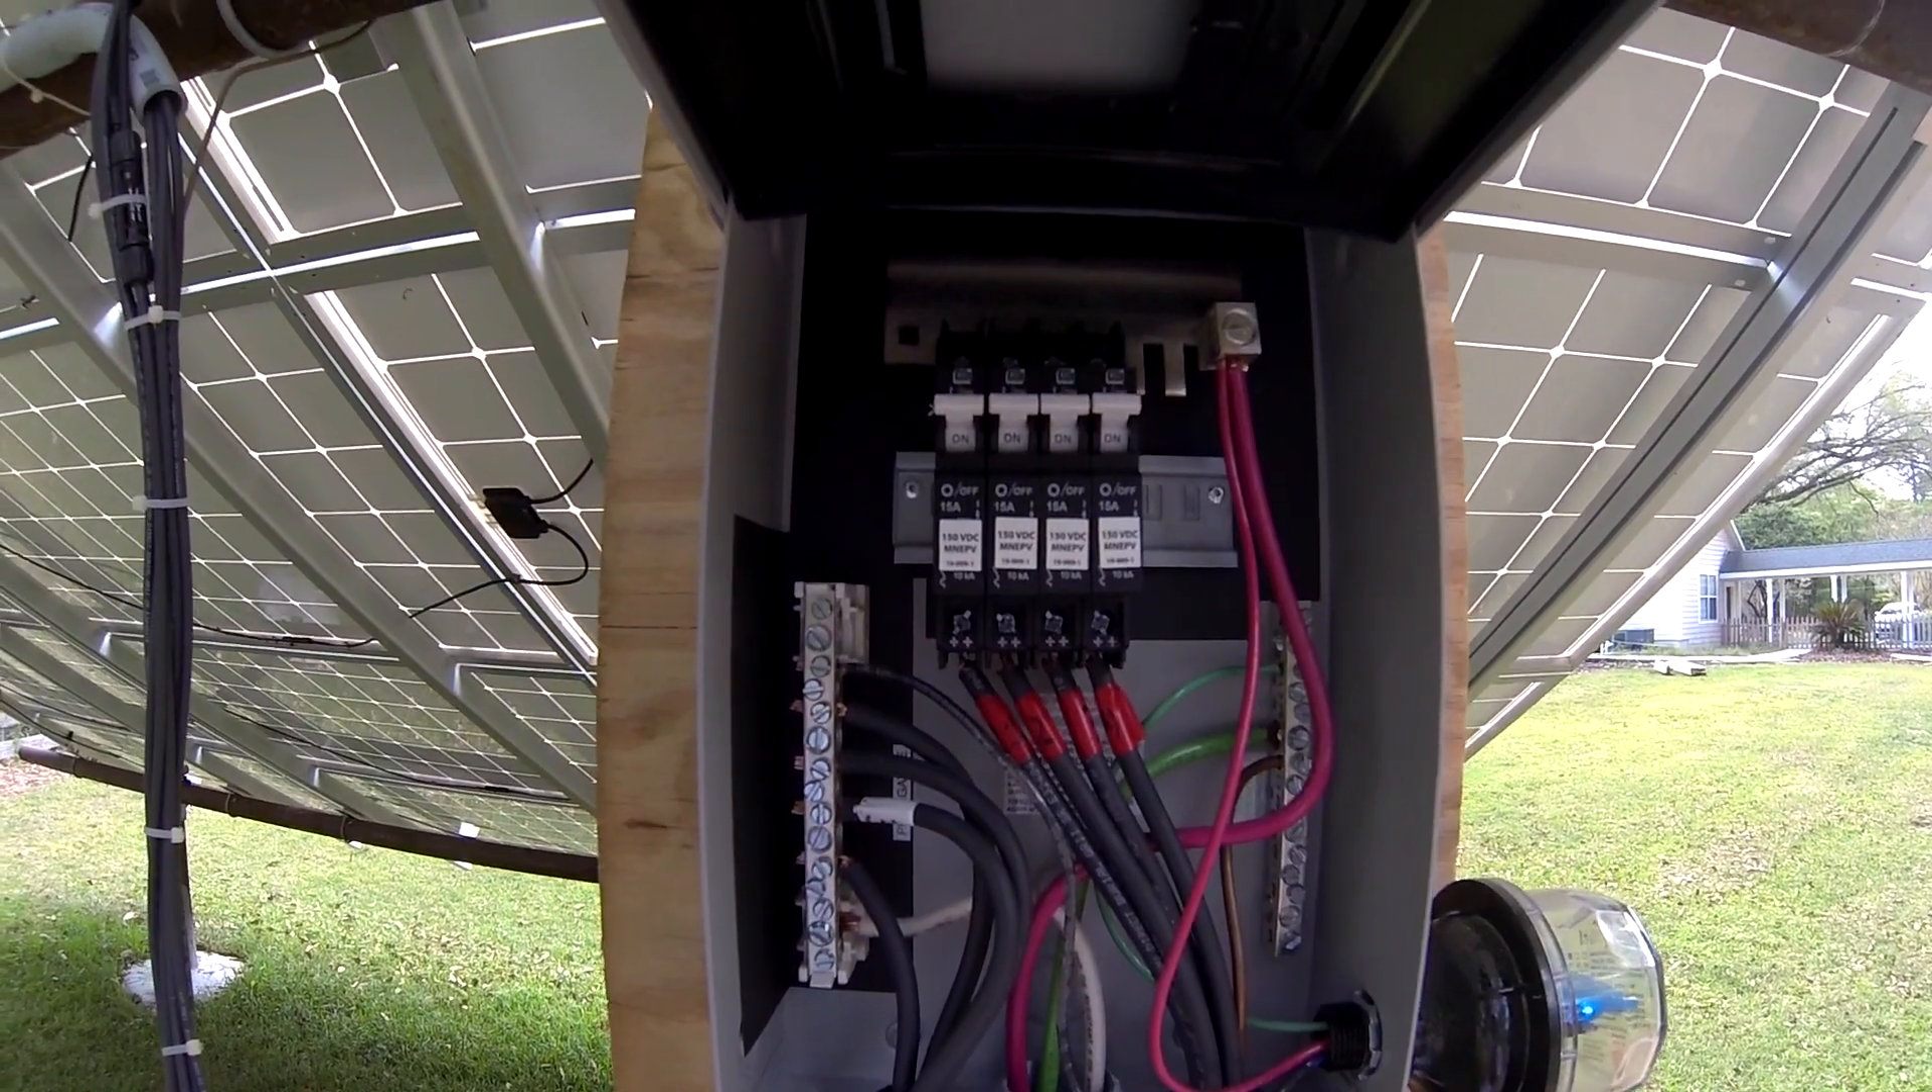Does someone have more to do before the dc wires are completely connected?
No.